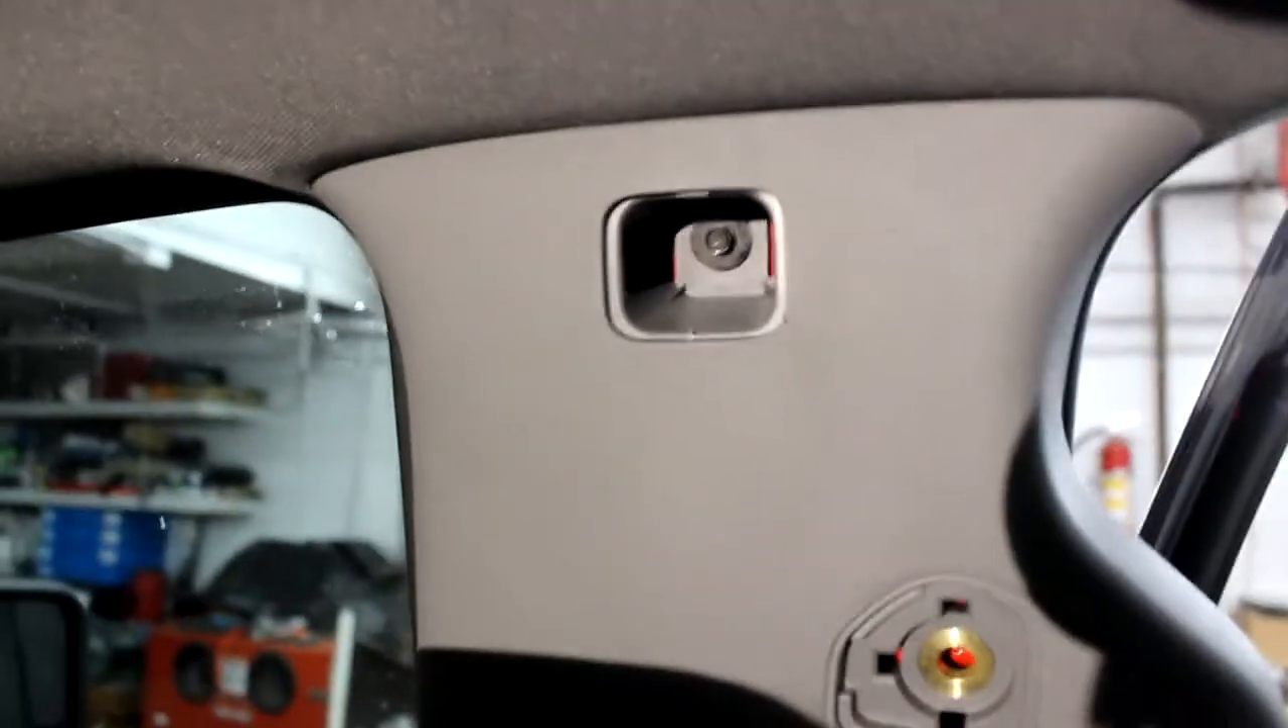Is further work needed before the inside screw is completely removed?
Yes.